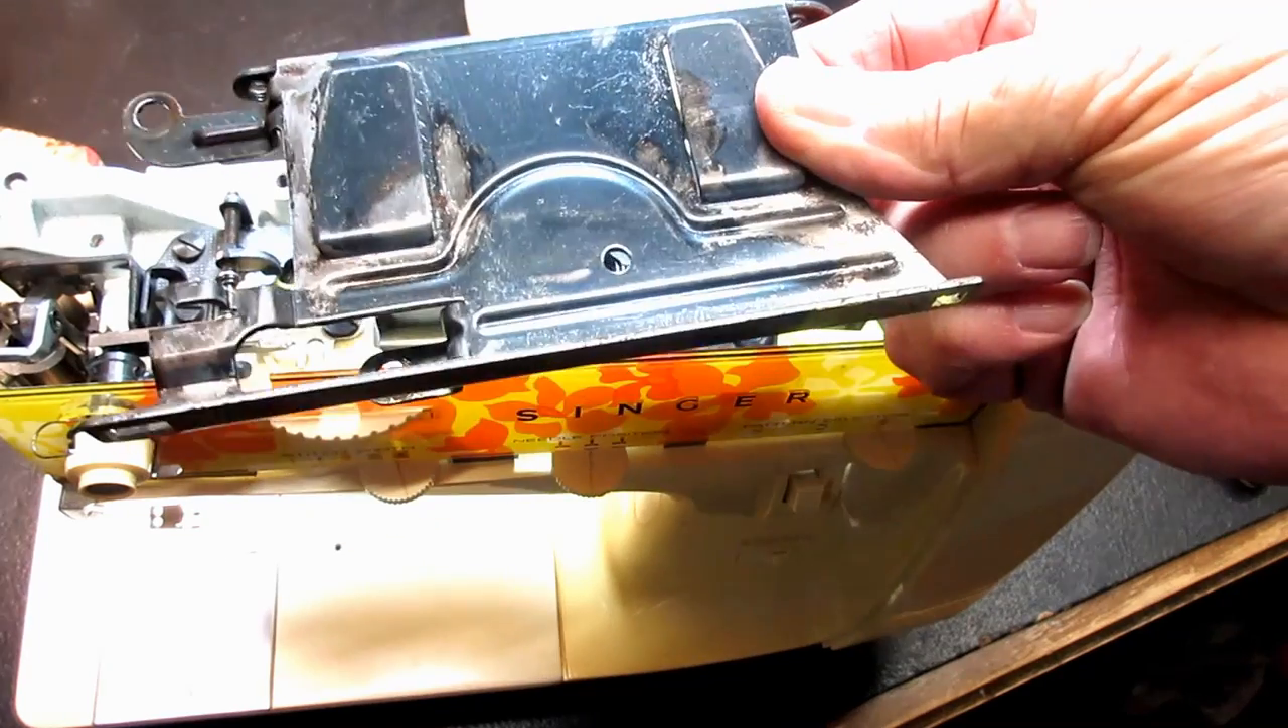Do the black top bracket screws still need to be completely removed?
No.